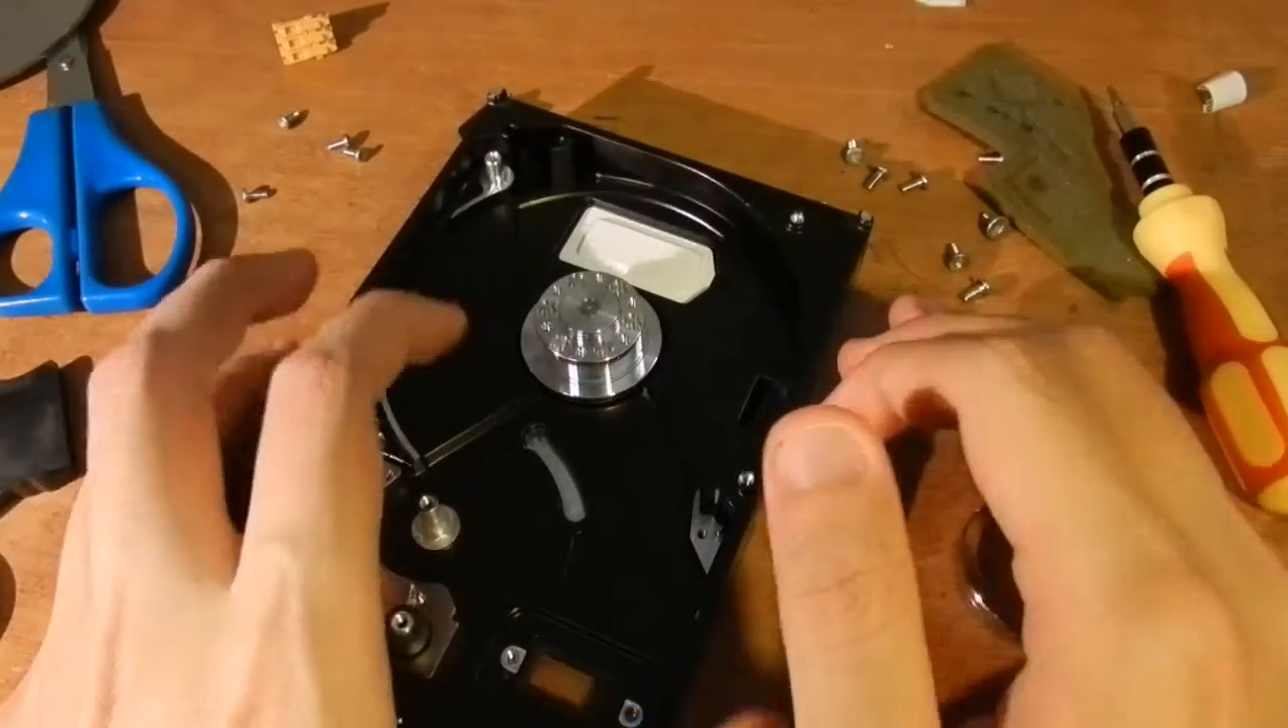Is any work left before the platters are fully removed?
No.